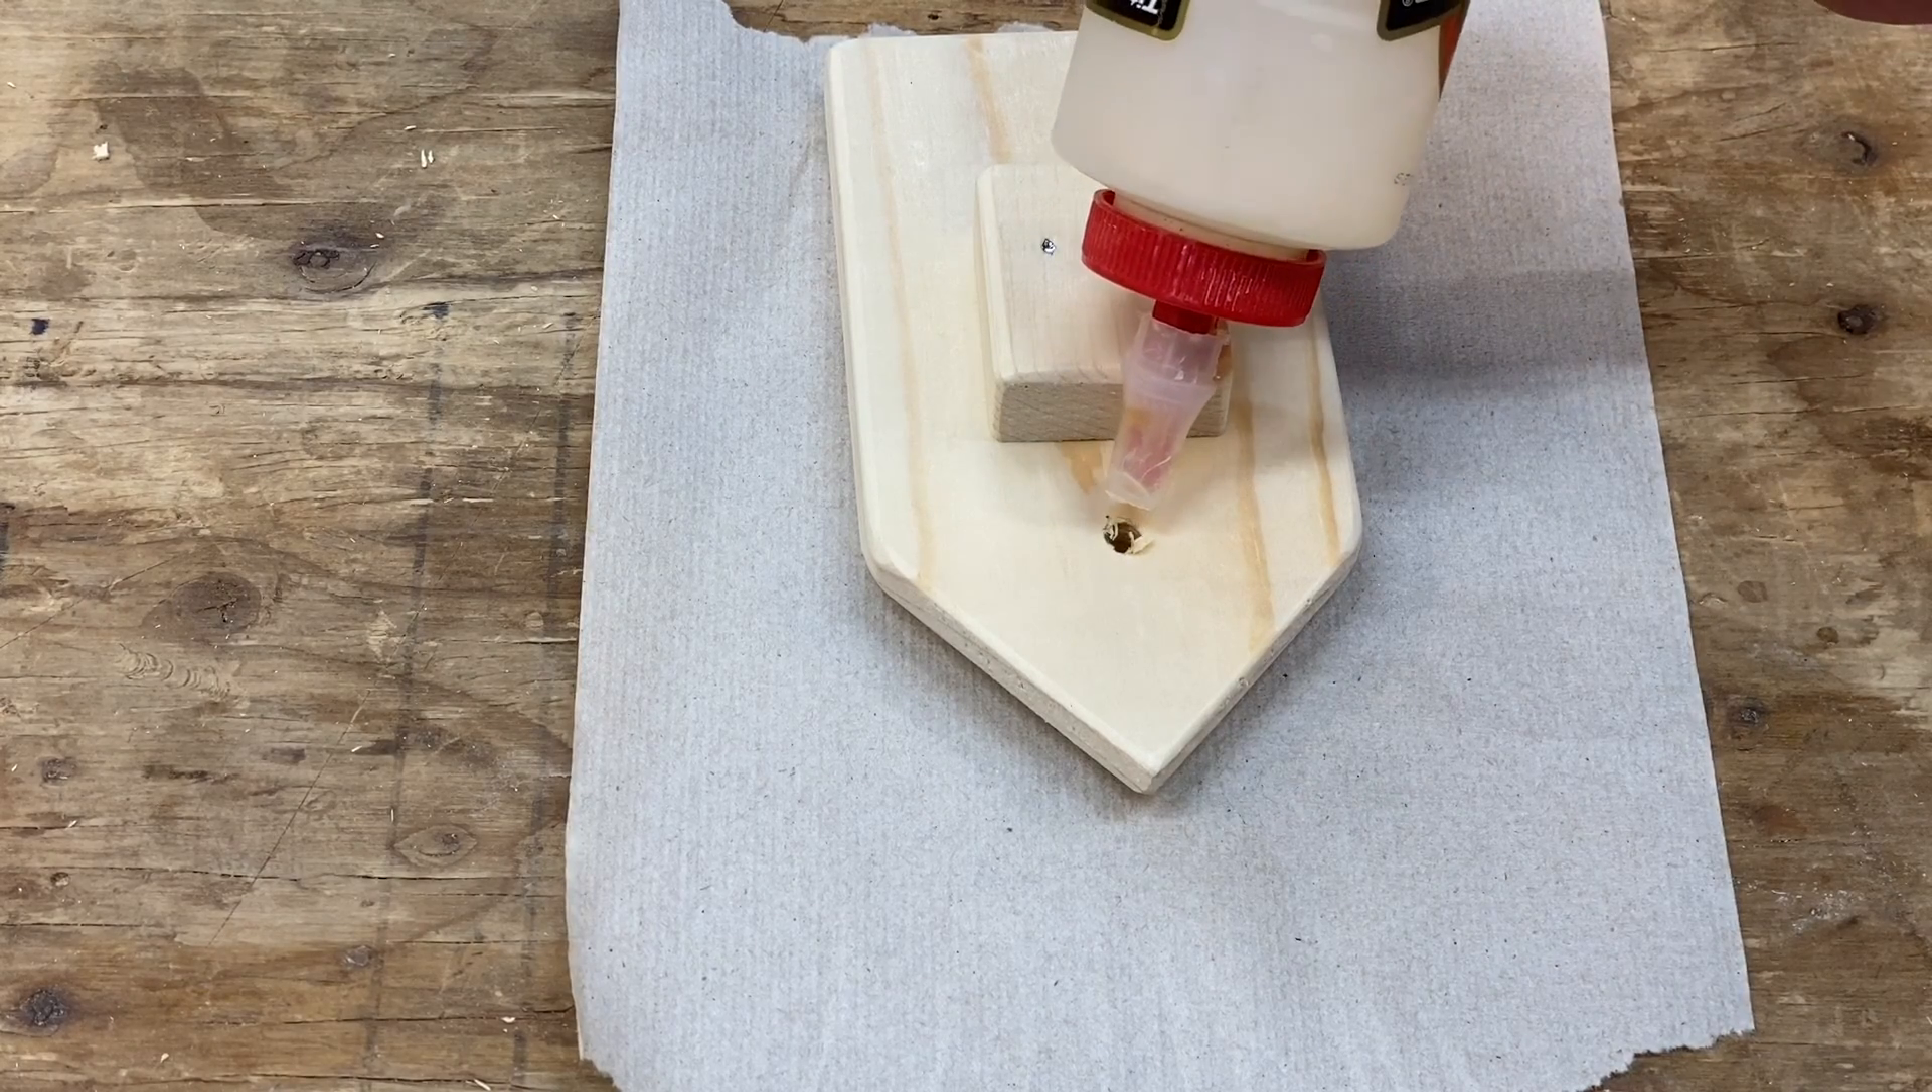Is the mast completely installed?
No.